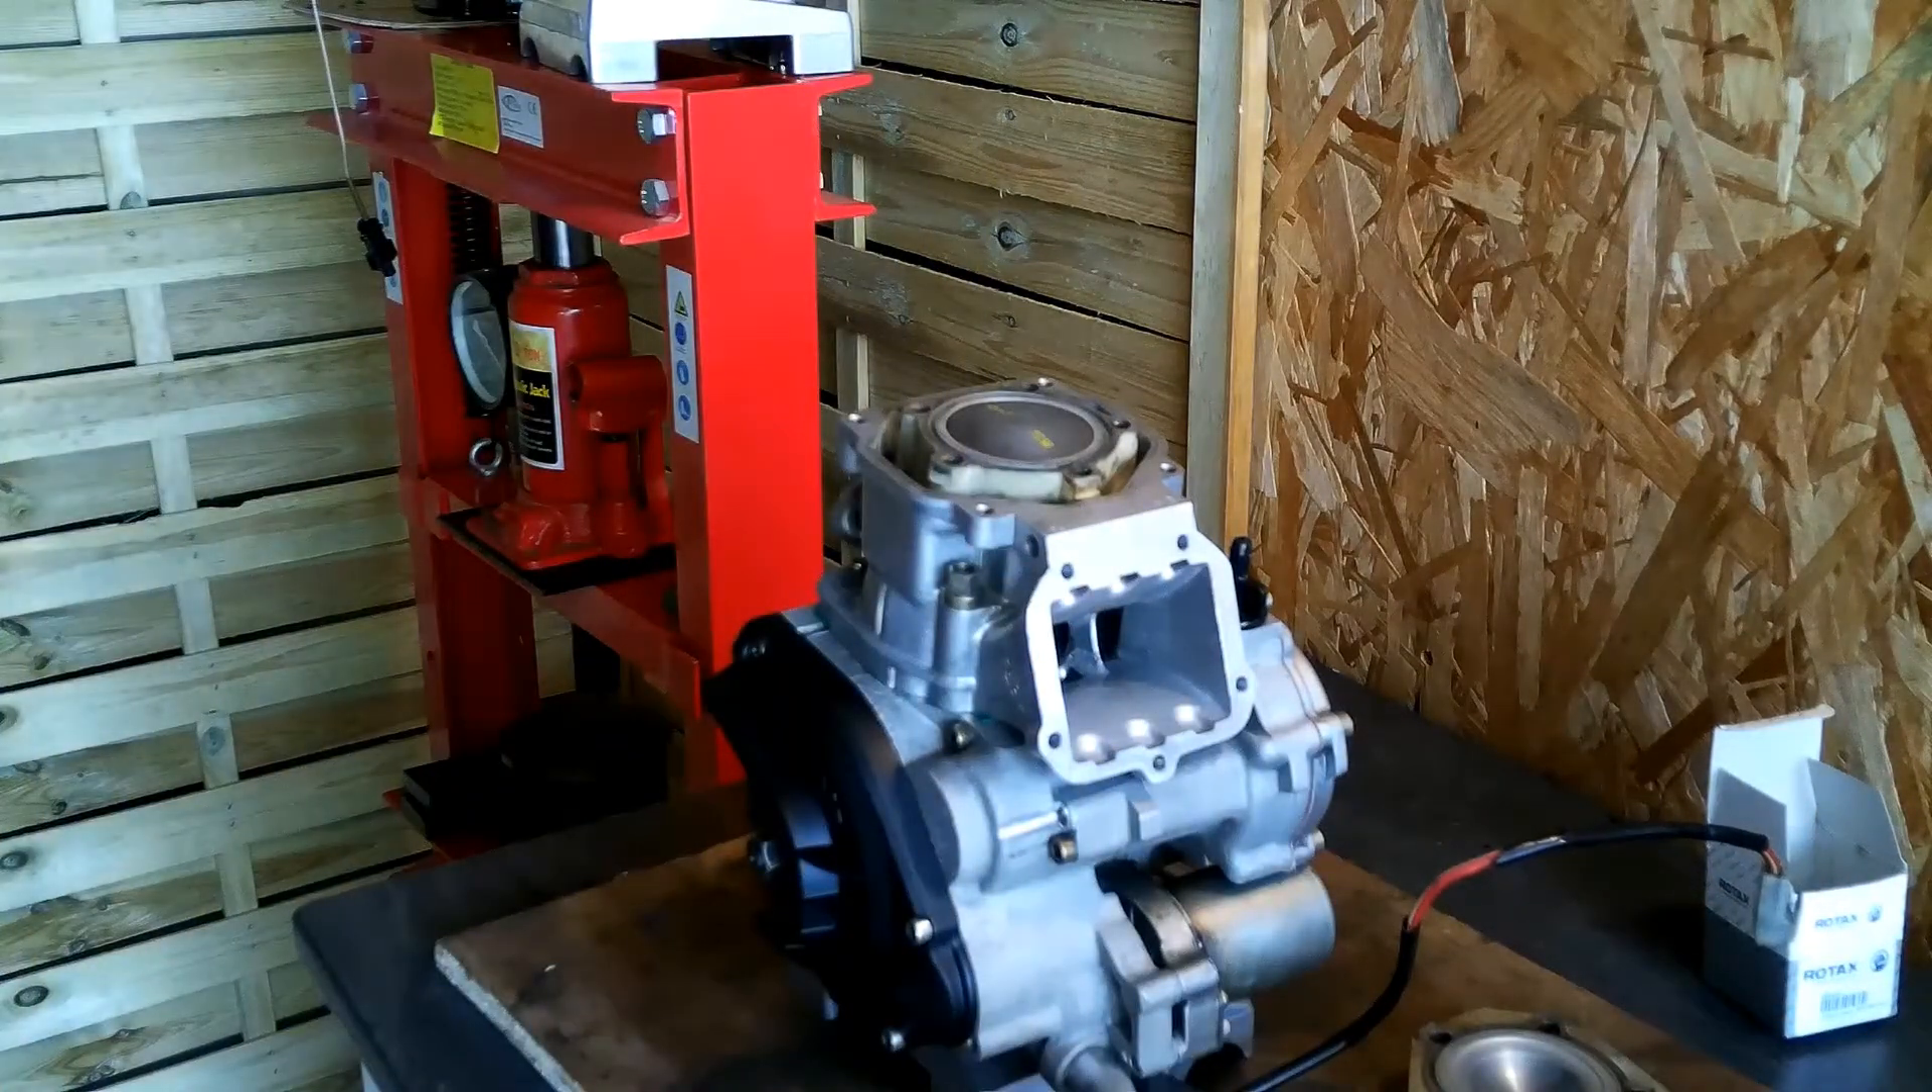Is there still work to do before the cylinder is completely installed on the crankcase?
No.